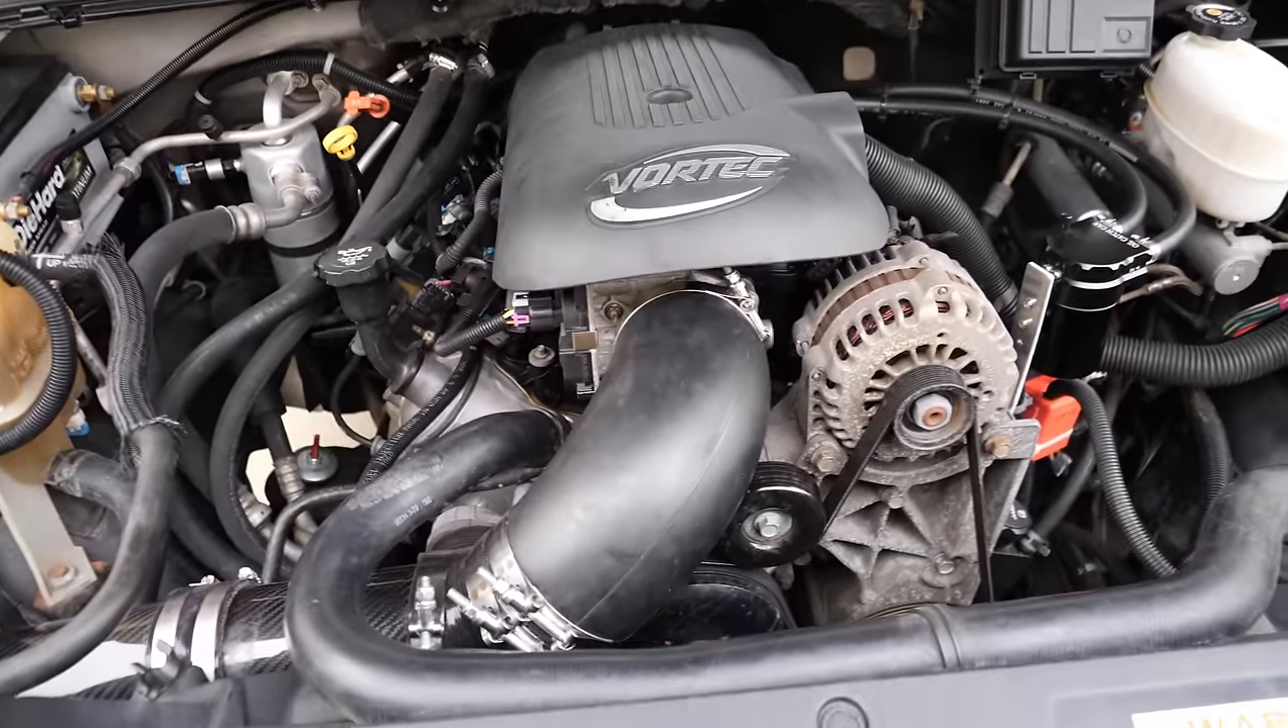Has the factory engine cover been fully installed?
Yes.